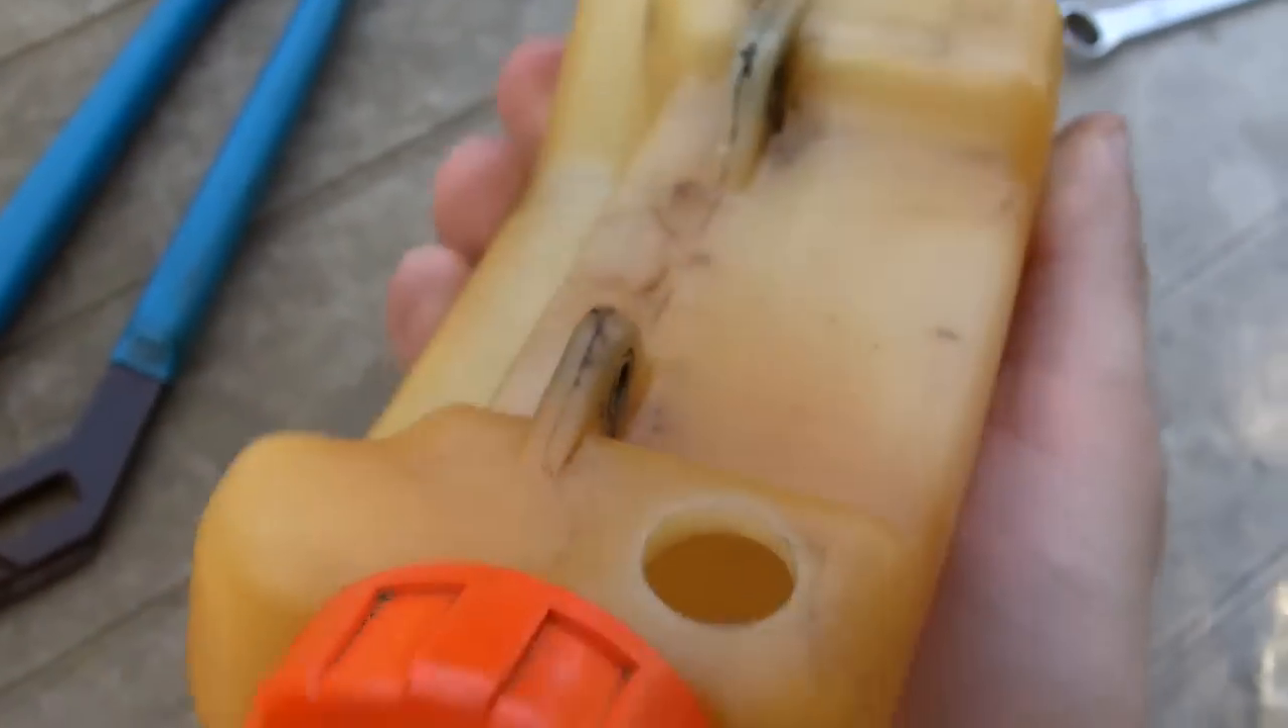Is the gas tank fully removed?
Yes.